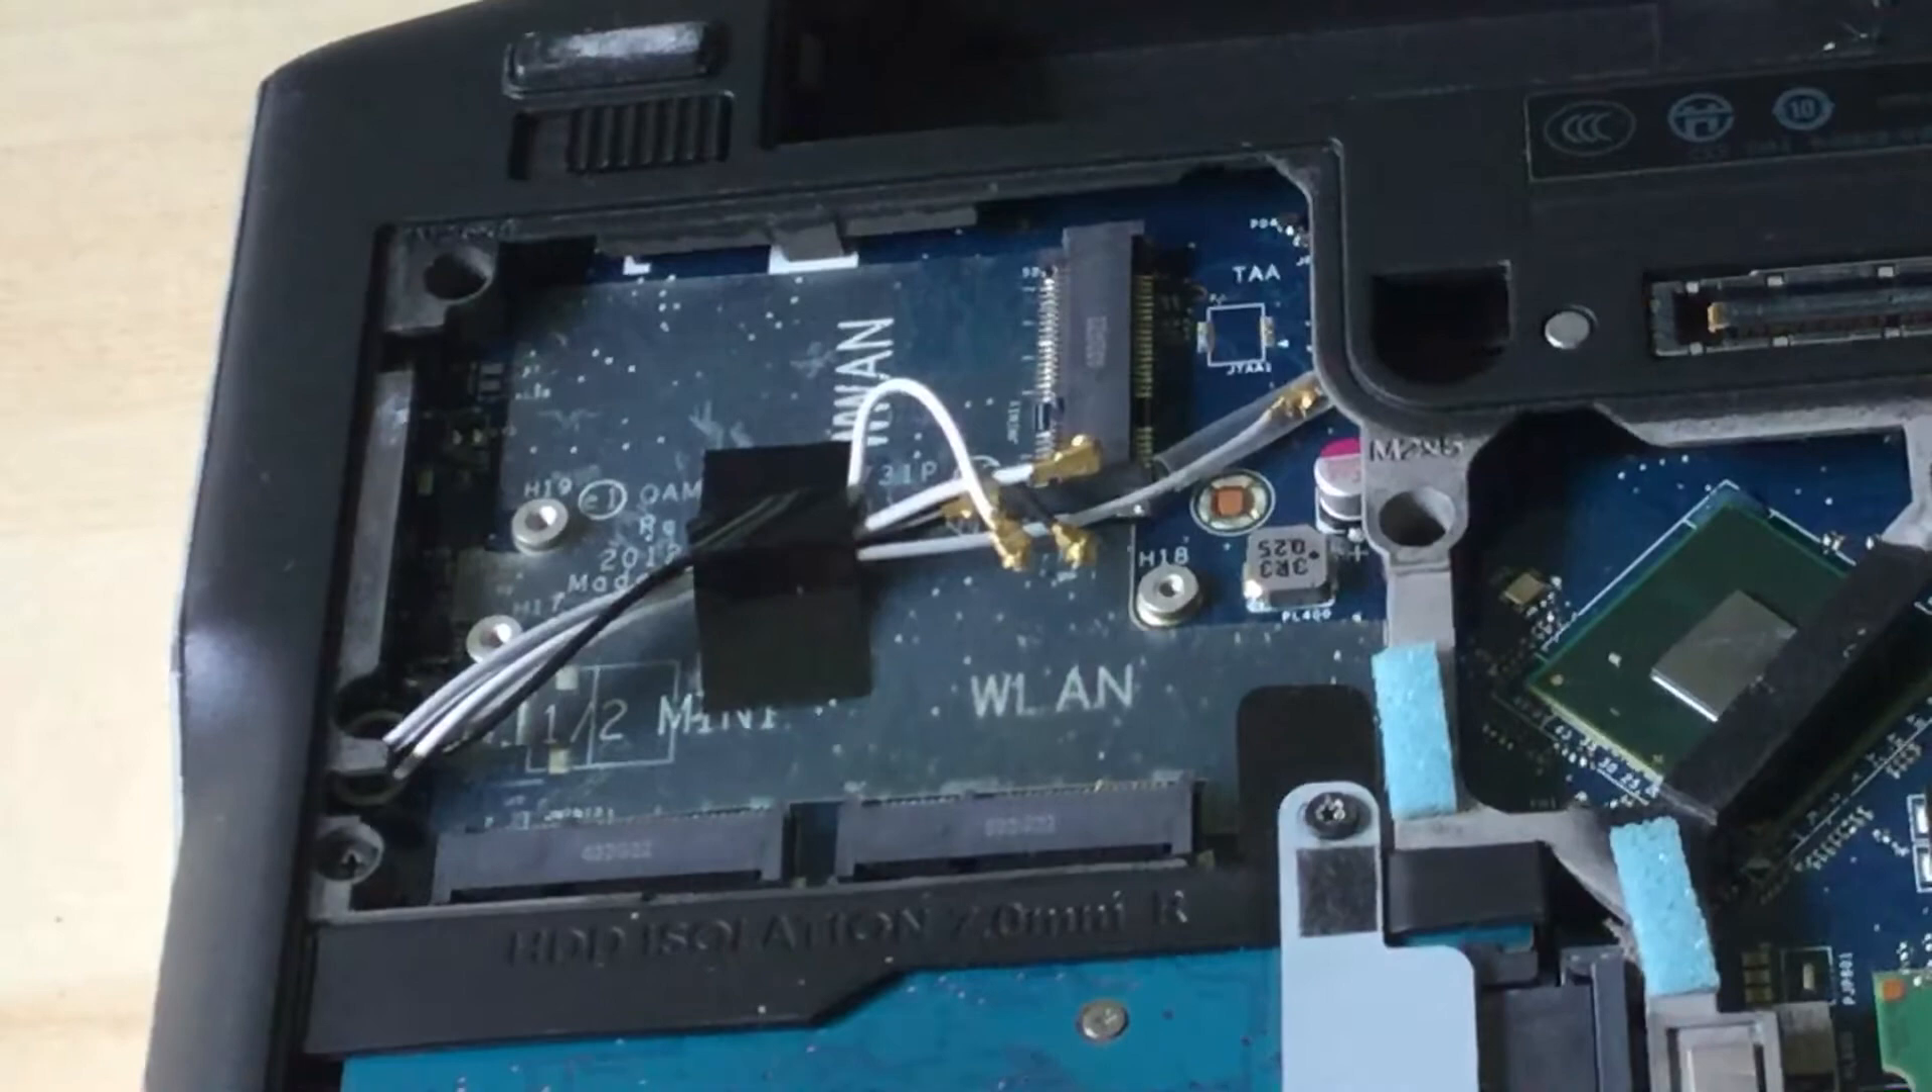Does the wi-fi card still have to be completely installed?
Yes.